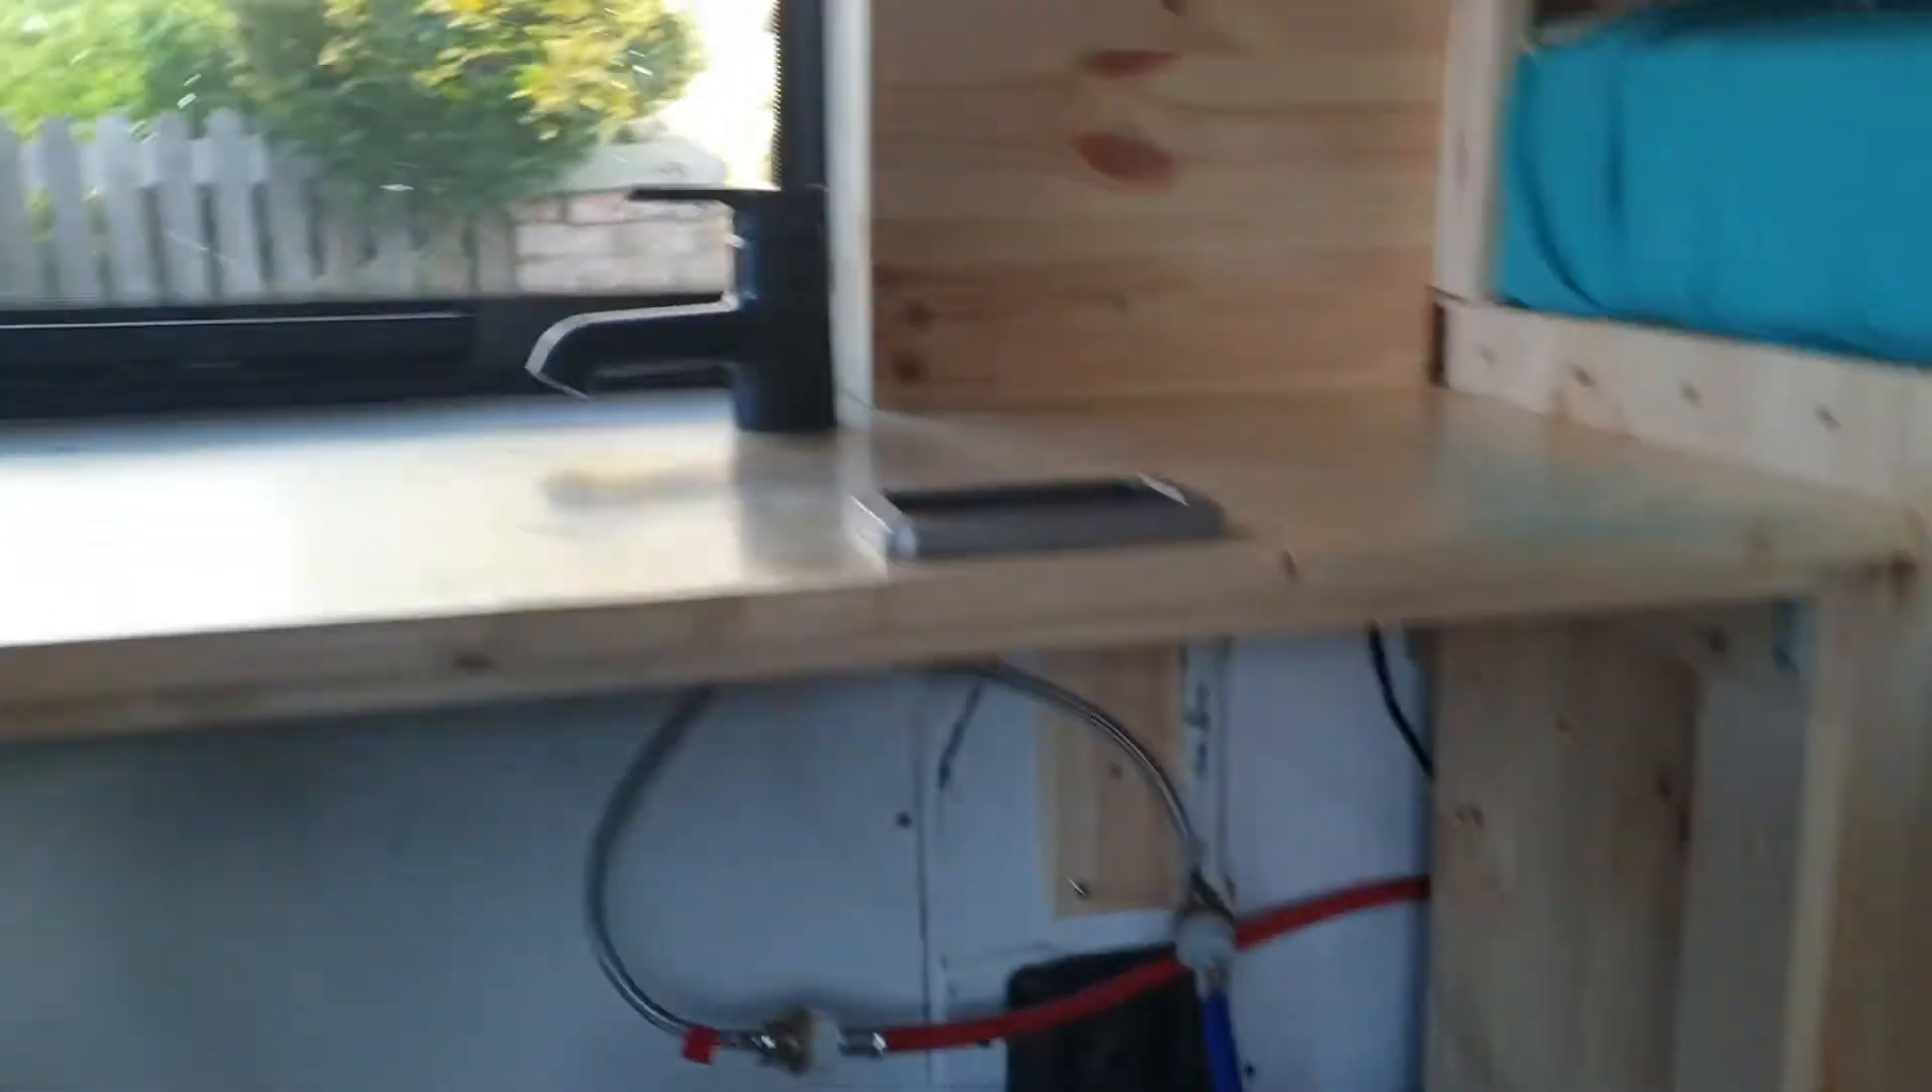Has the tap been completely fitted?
Yes.